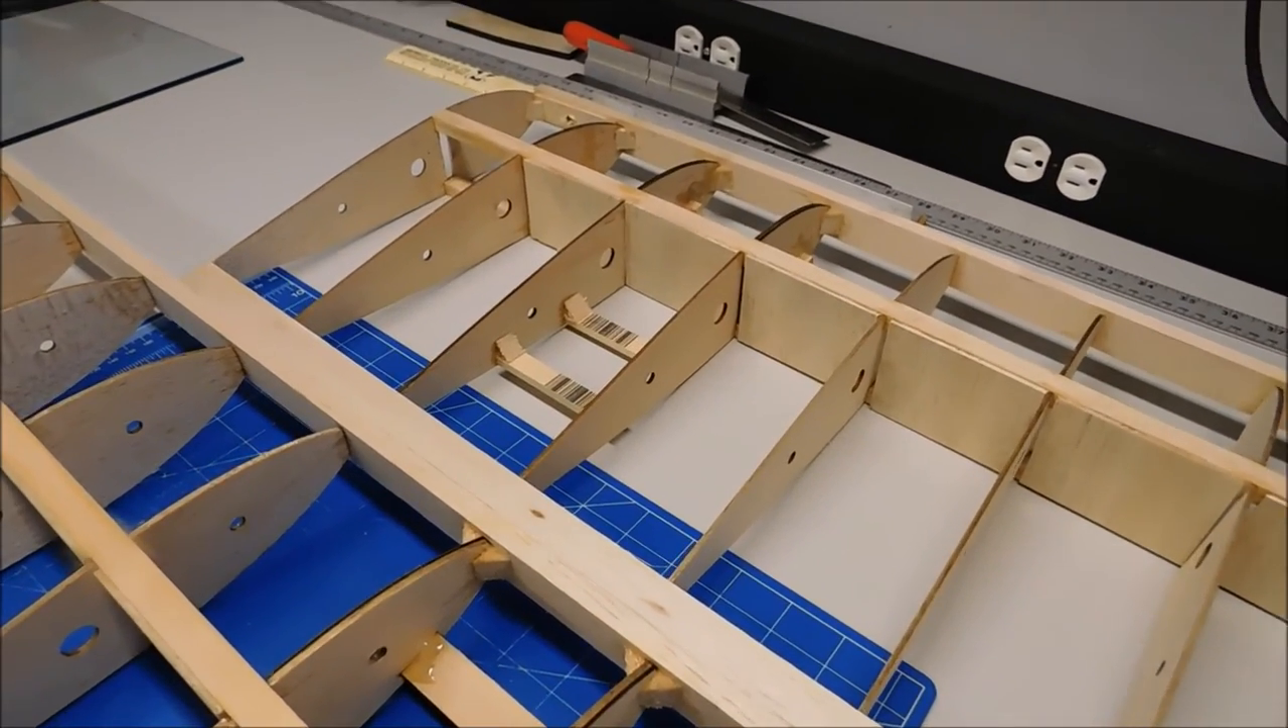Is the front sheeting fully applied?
No.